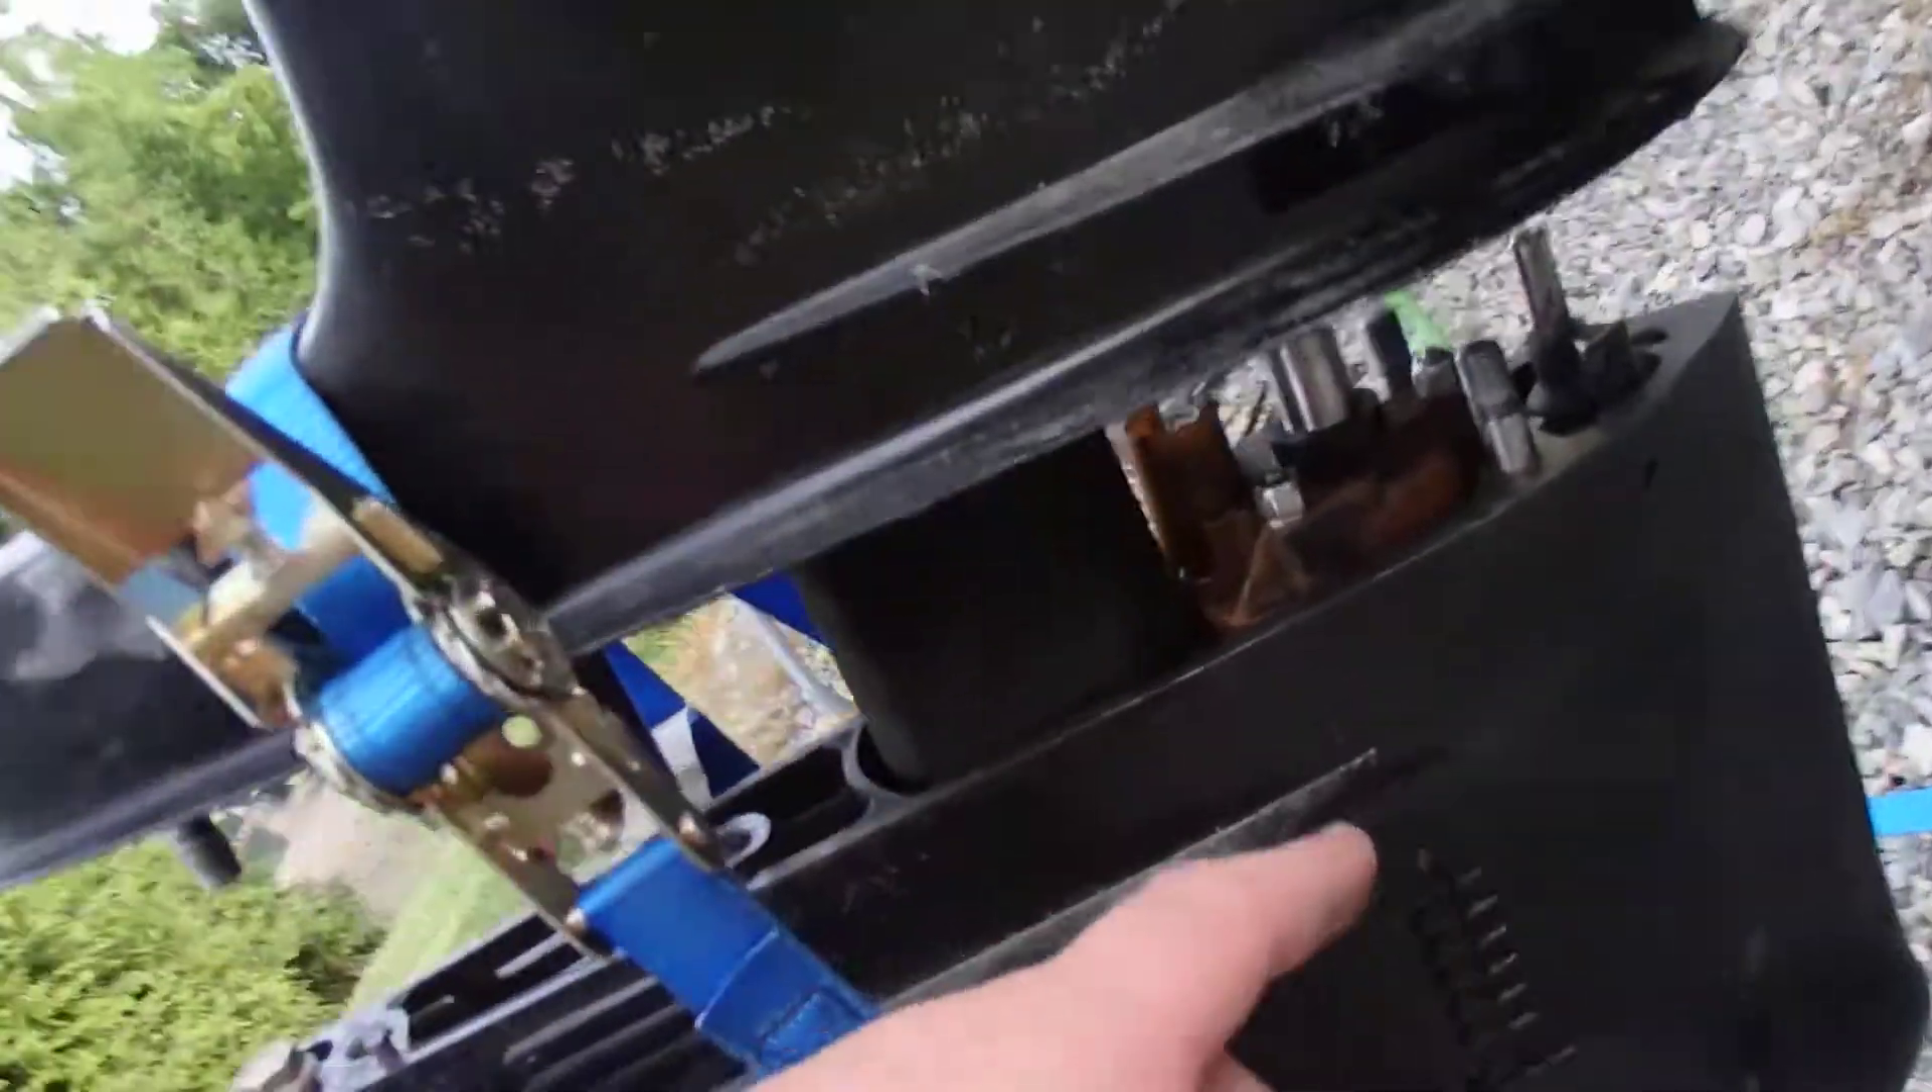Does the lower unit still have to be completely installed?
Yes.